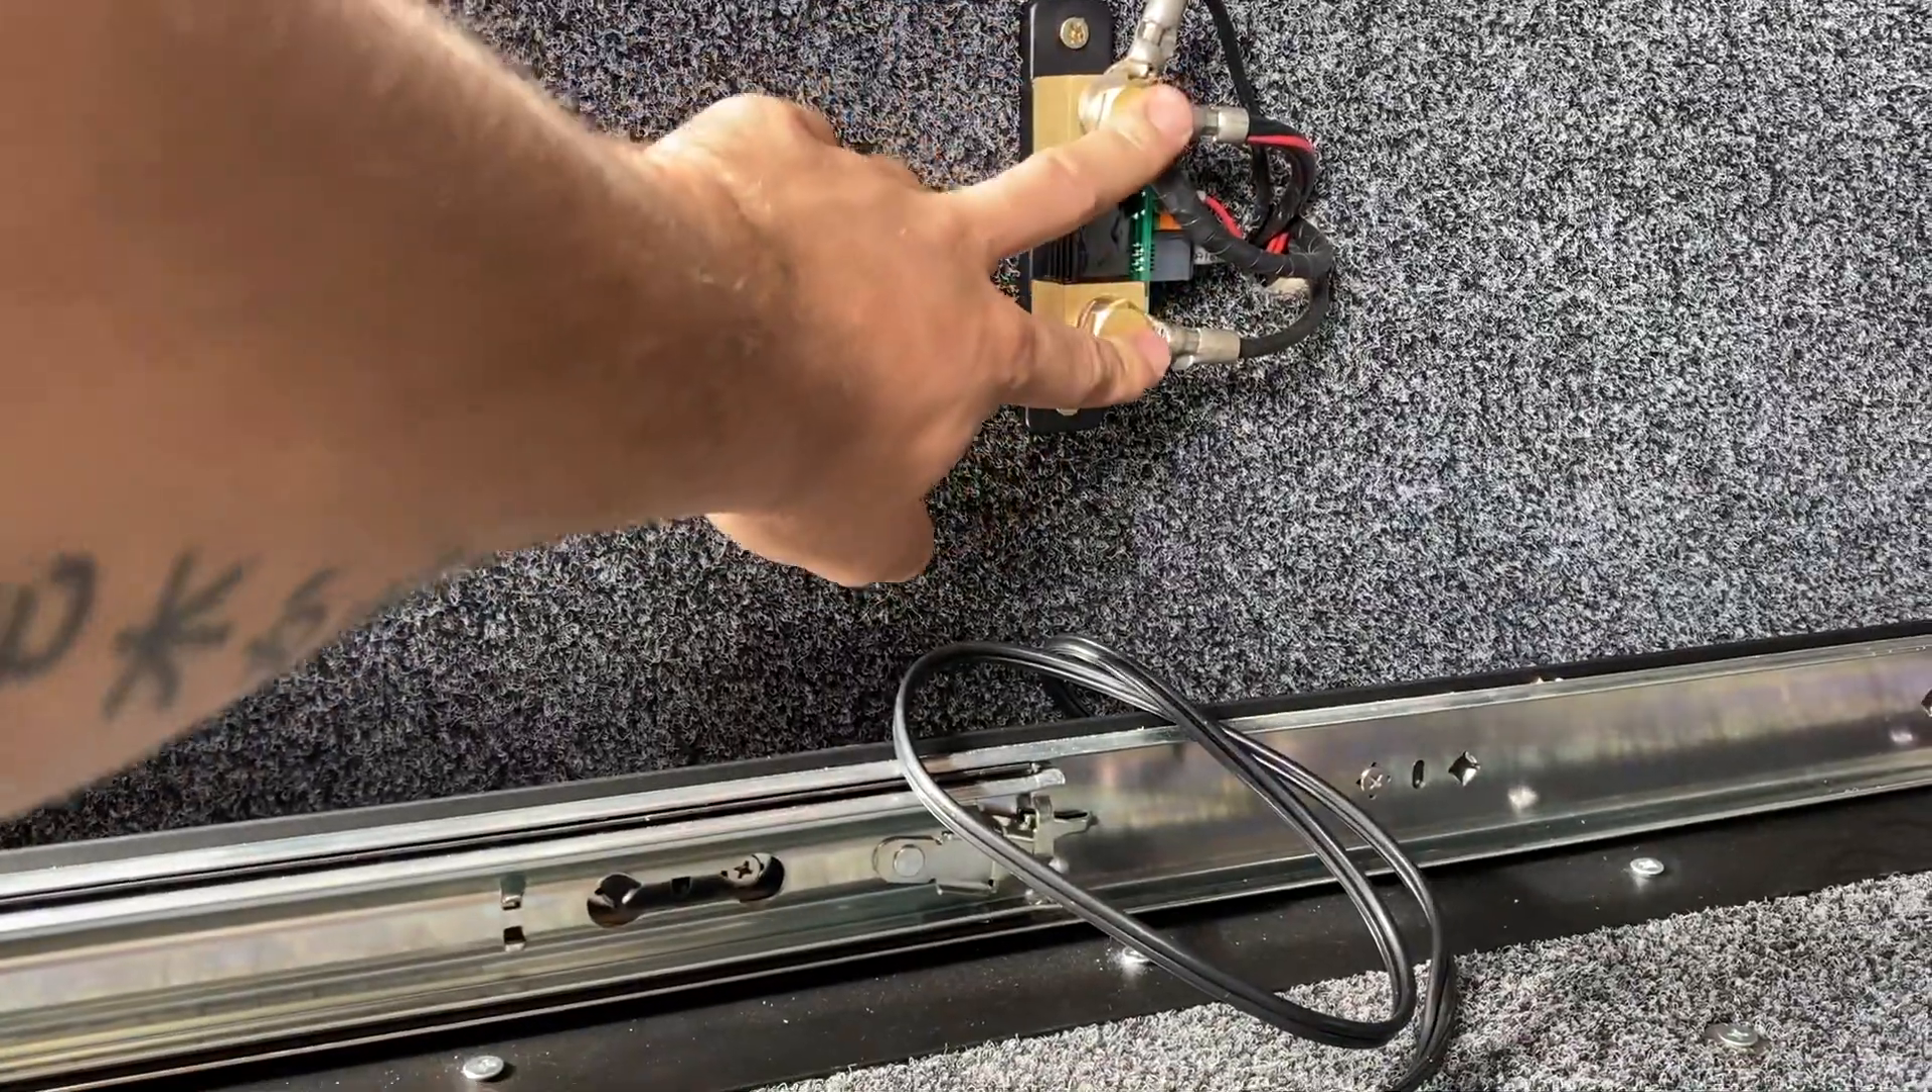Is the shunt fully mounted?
Yes.